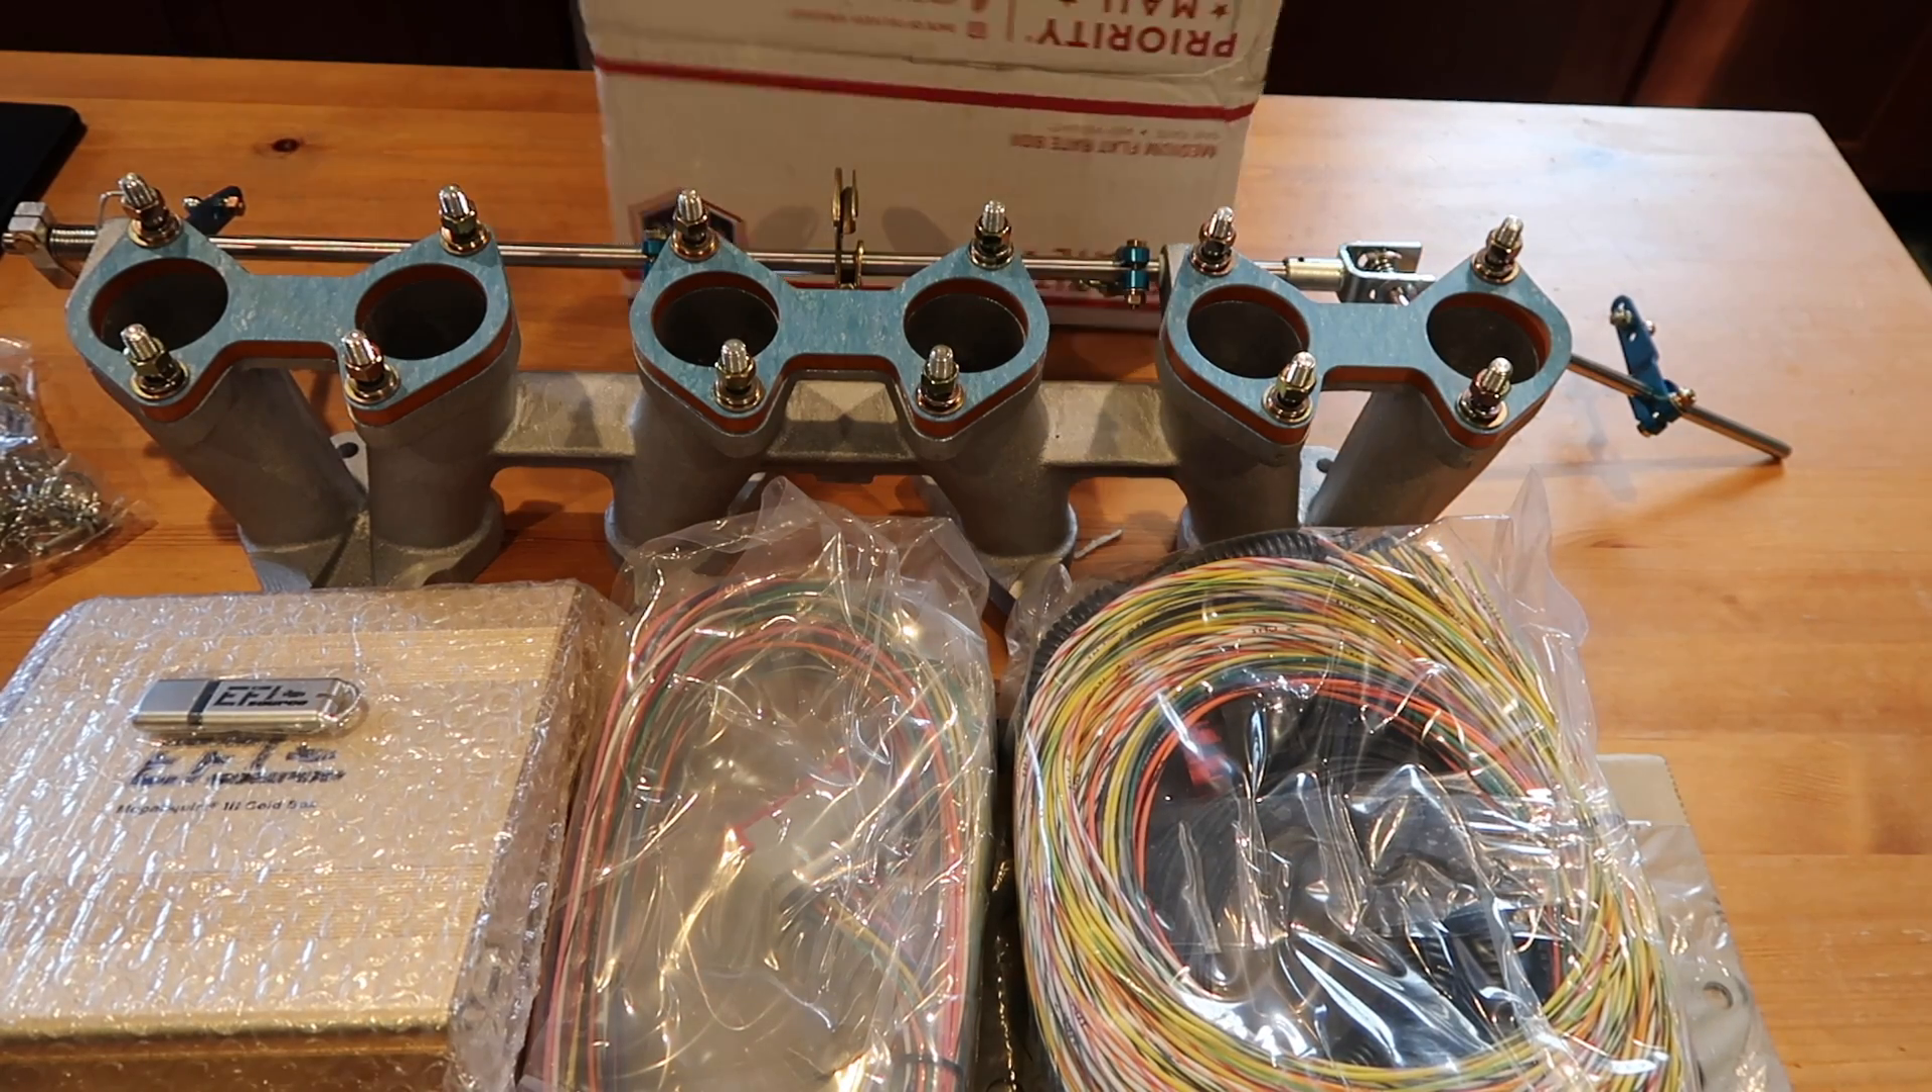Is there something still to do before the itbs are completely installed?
Yes.